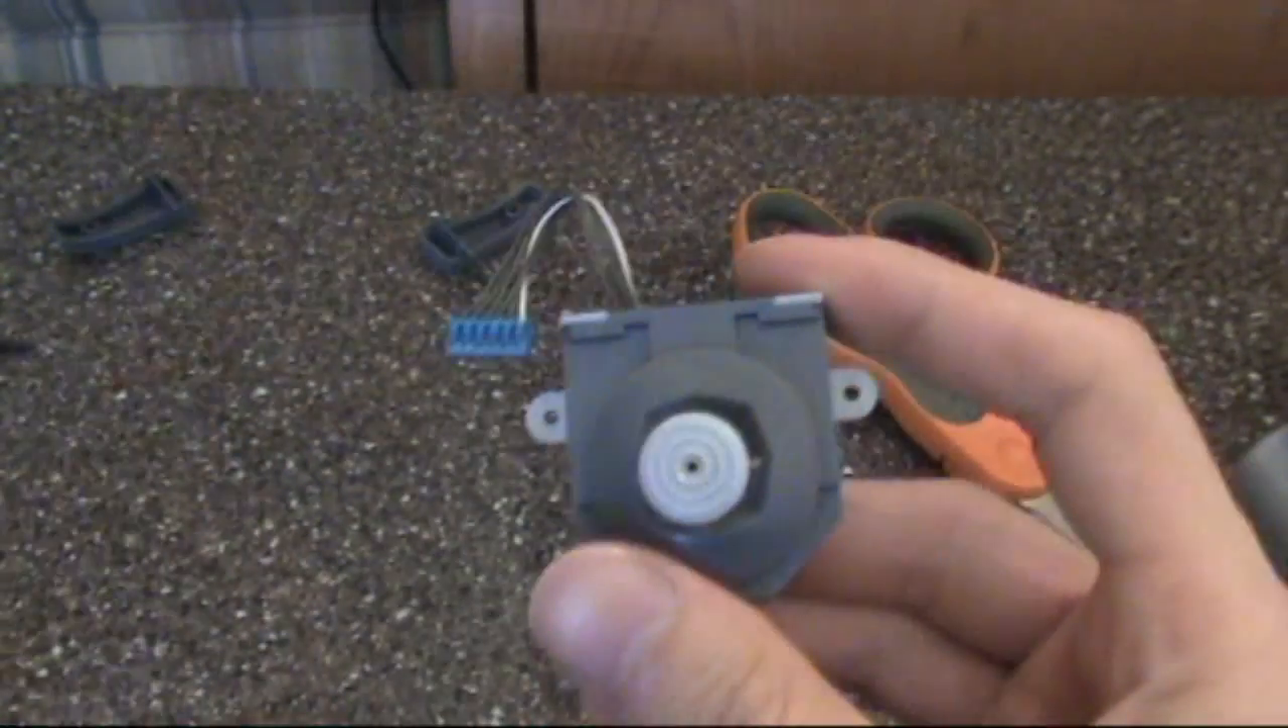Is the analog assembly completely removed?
Yes.